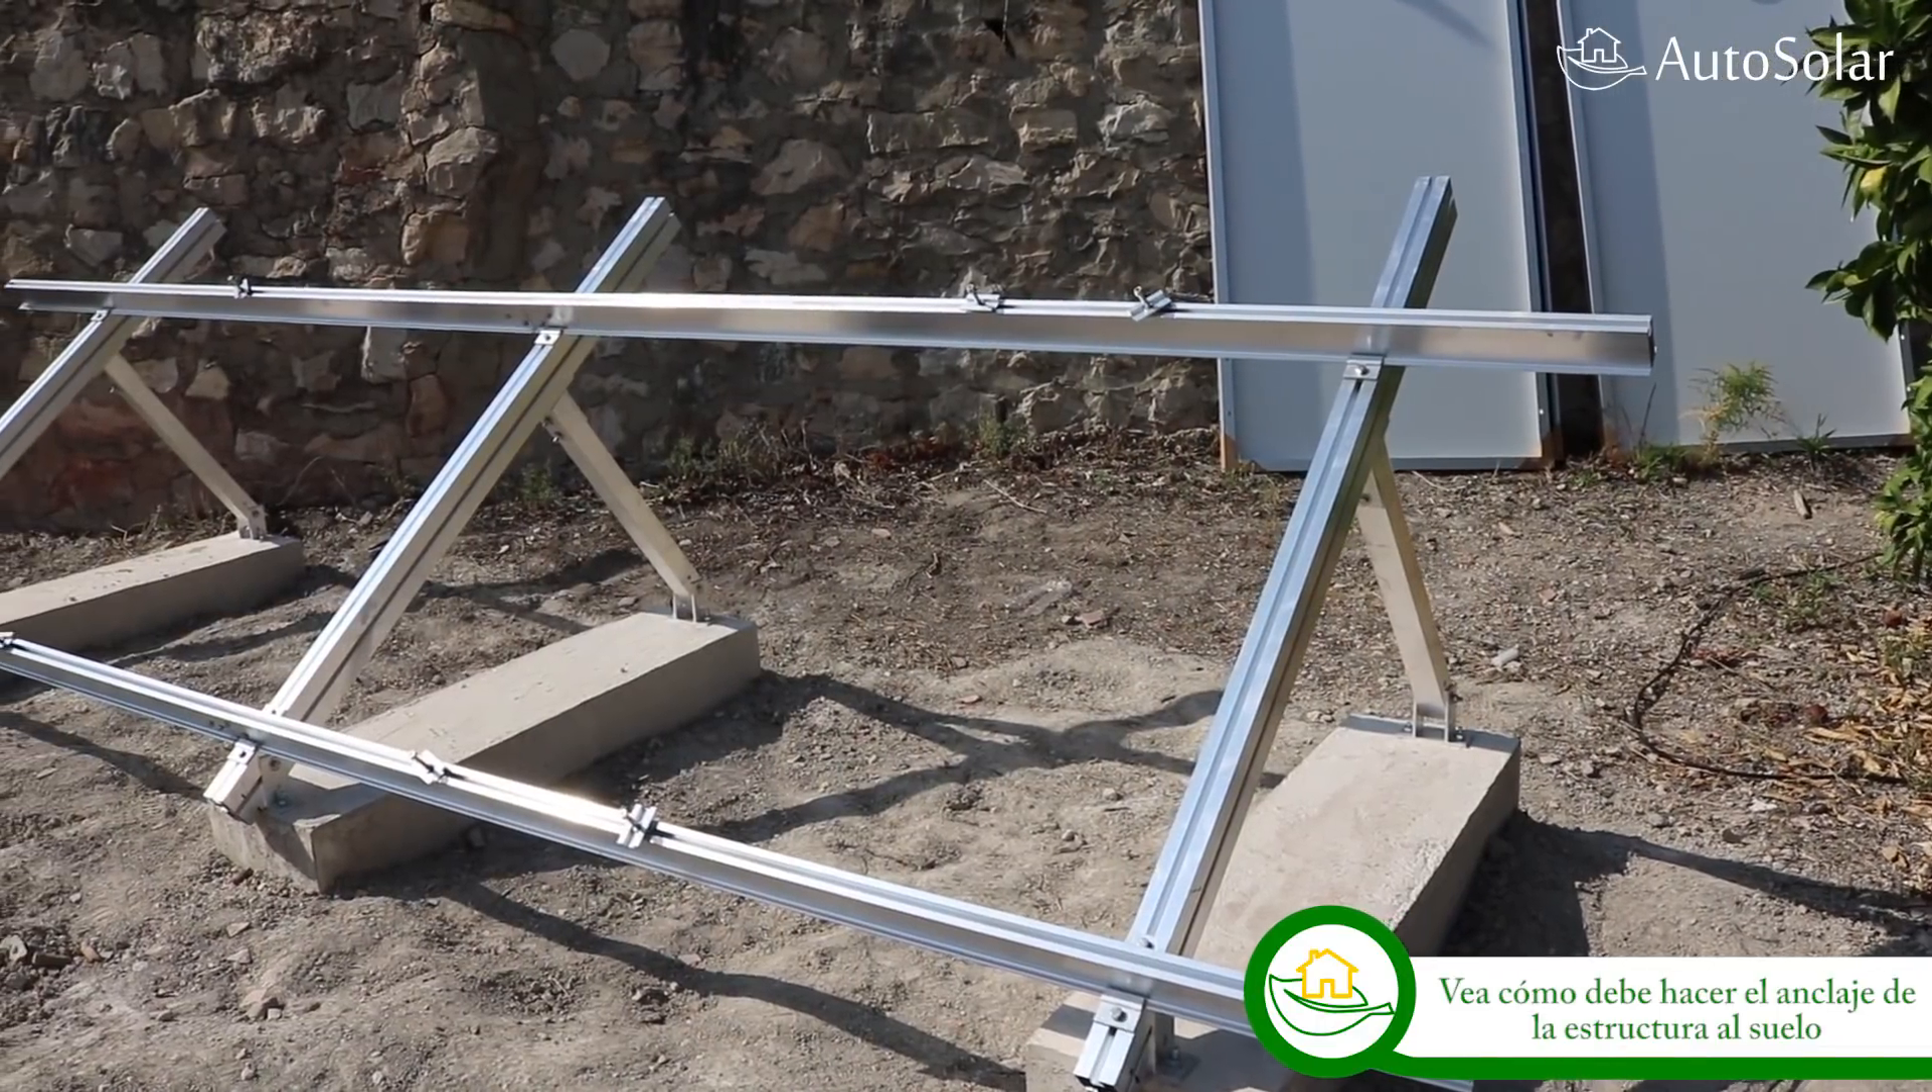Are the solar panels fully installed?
No.